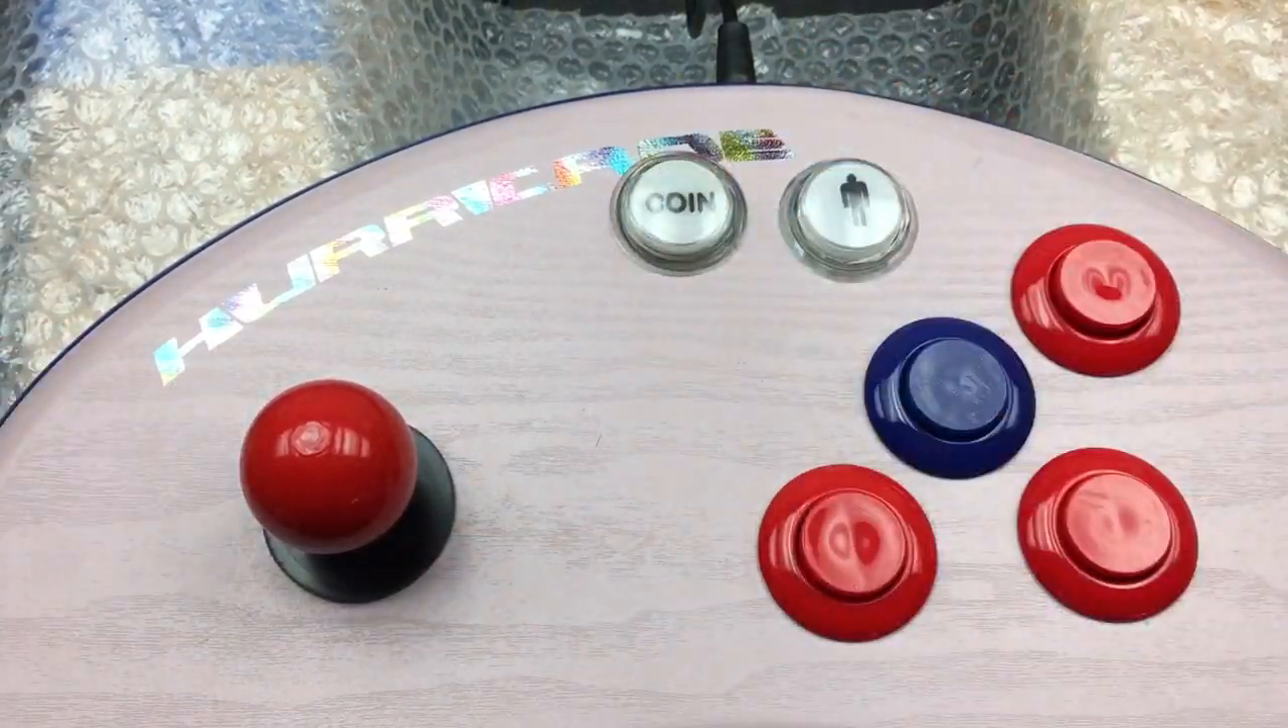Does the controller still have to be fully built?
No.